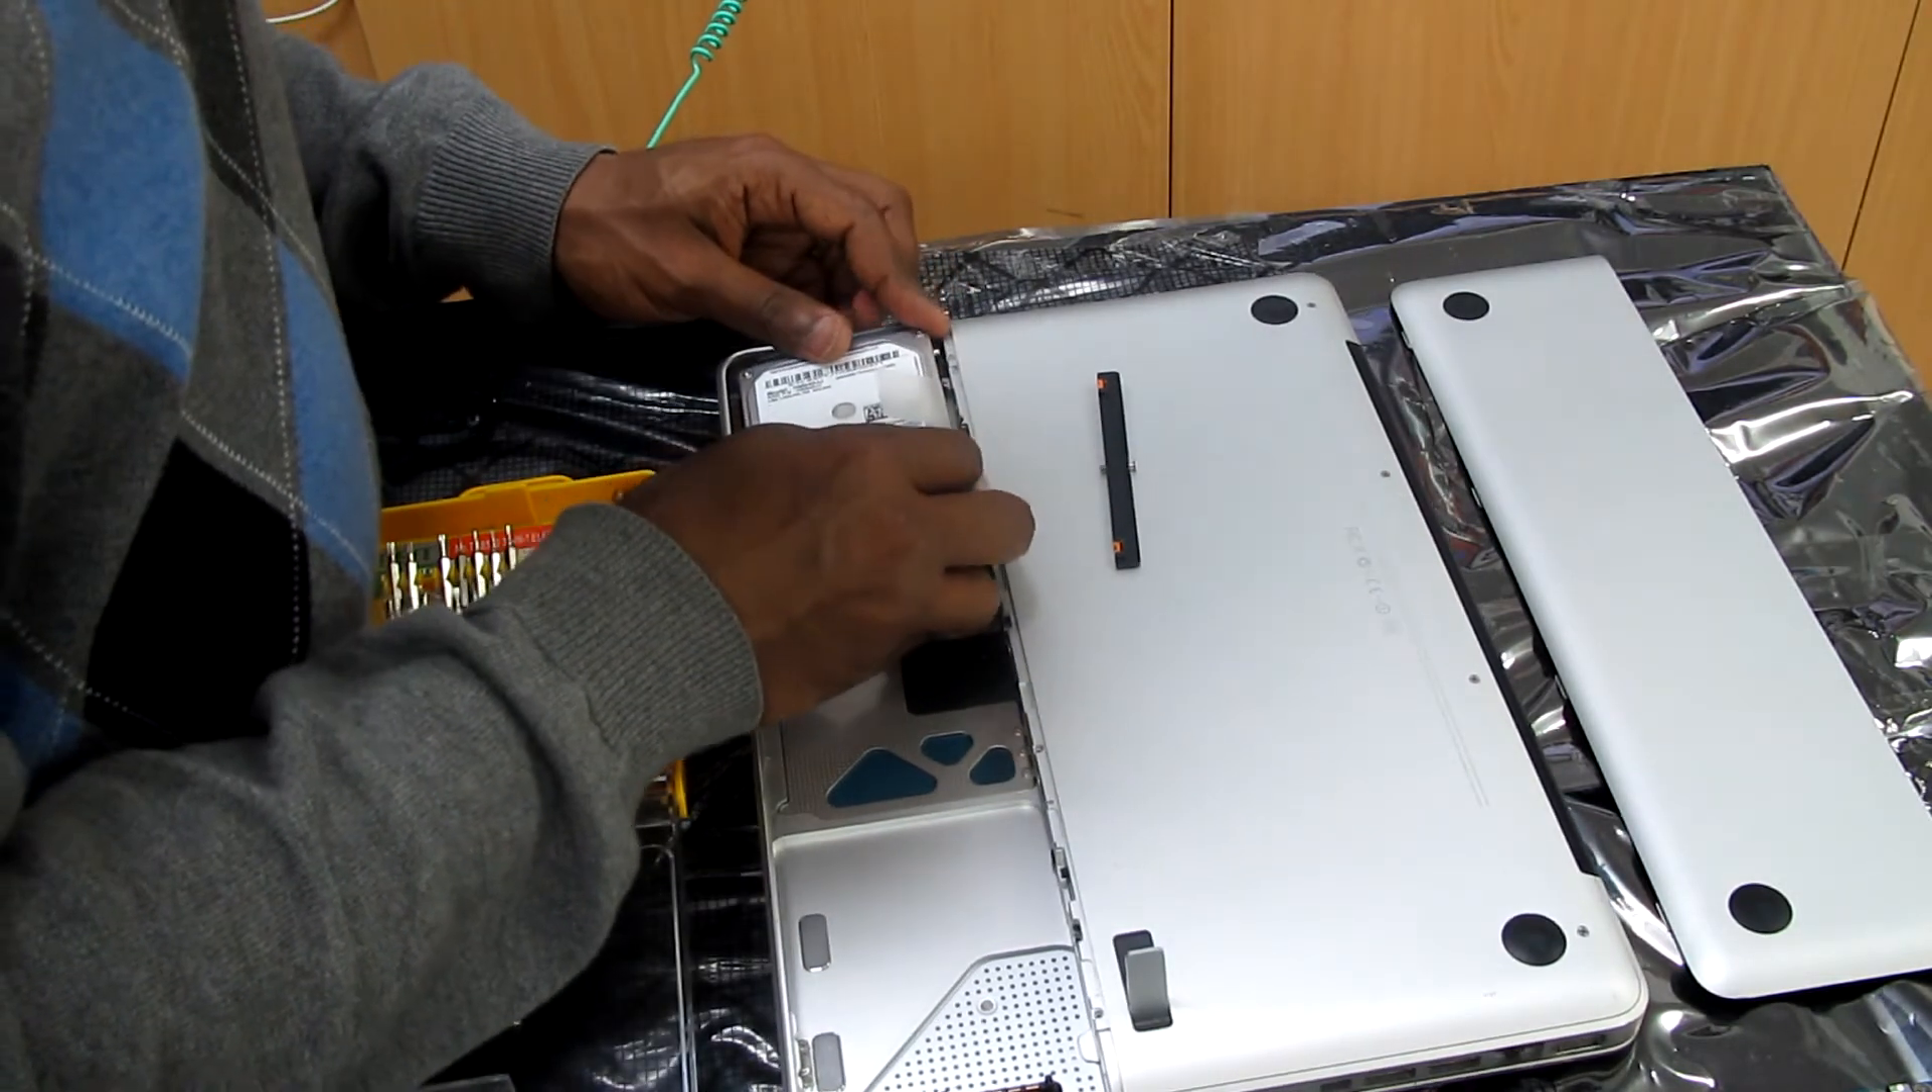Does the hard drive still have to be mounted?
Yes.